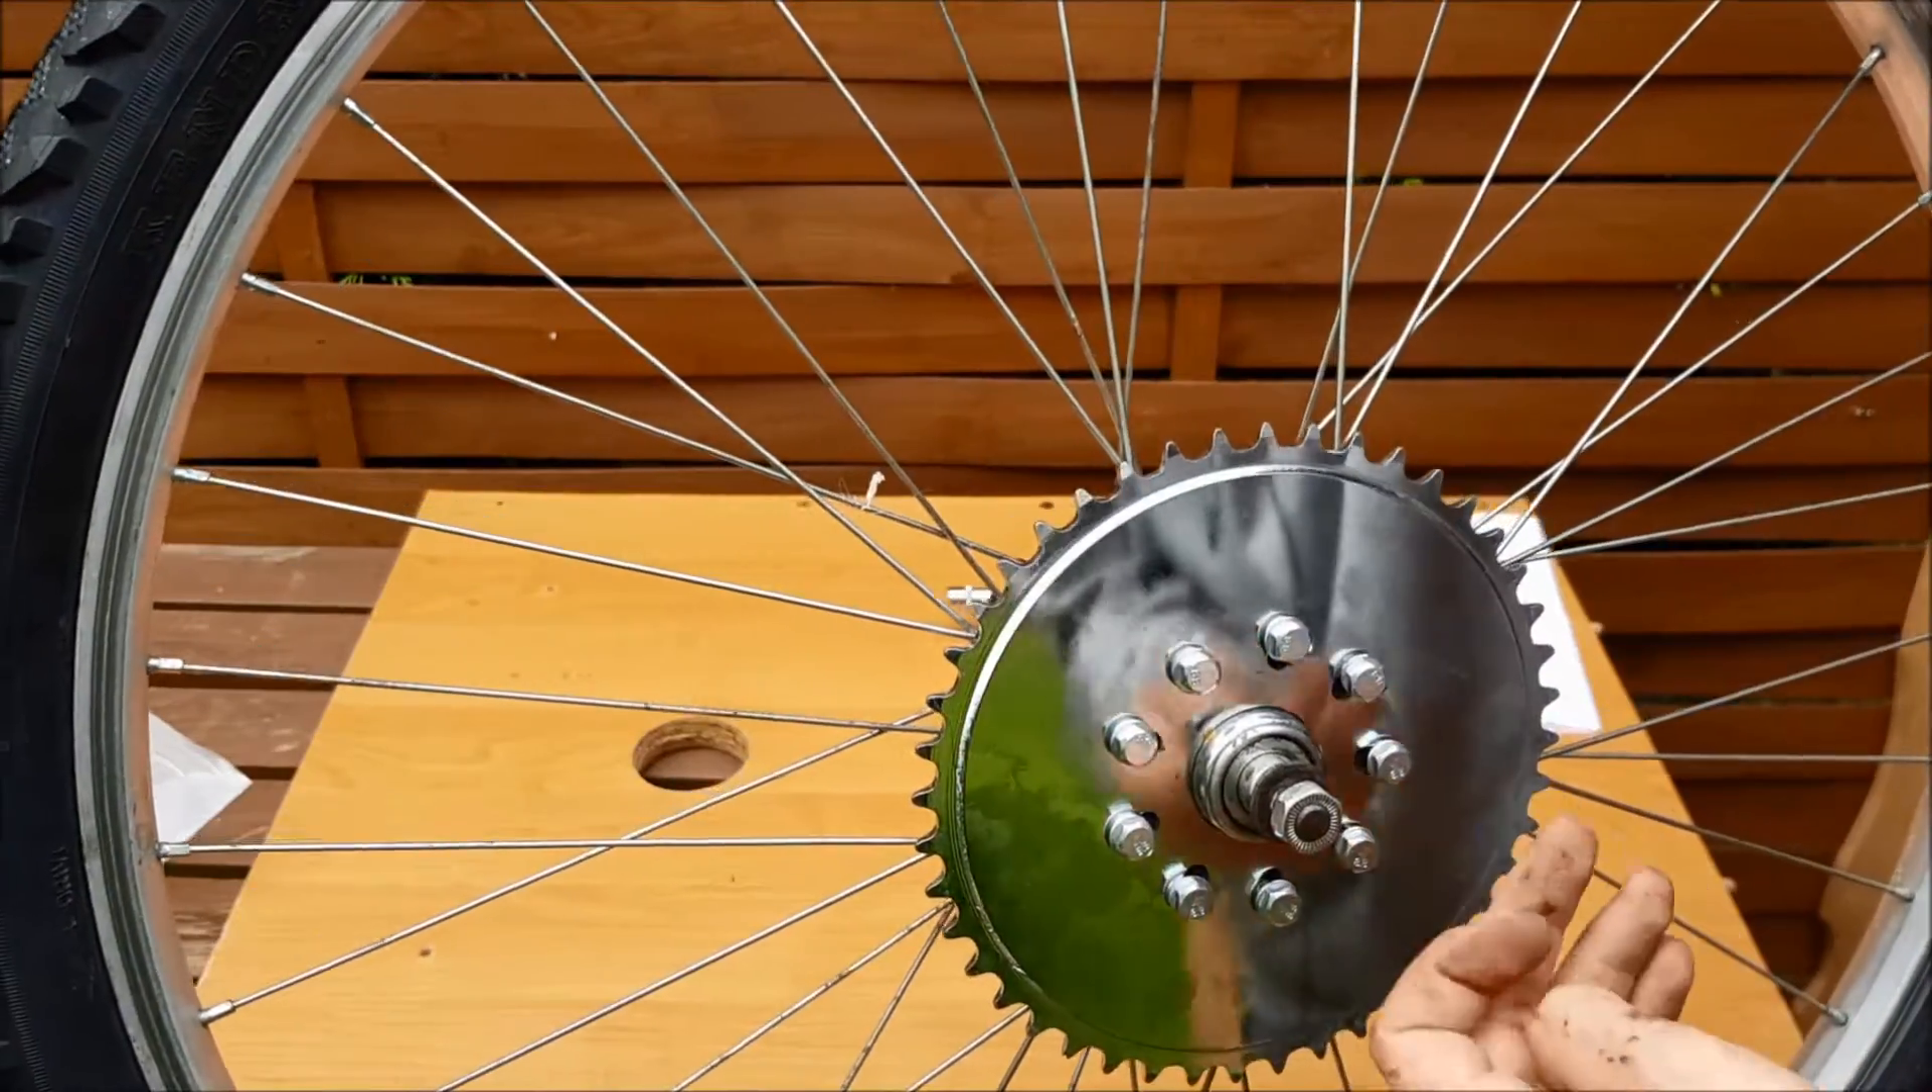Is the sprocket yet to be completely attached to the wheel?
No.